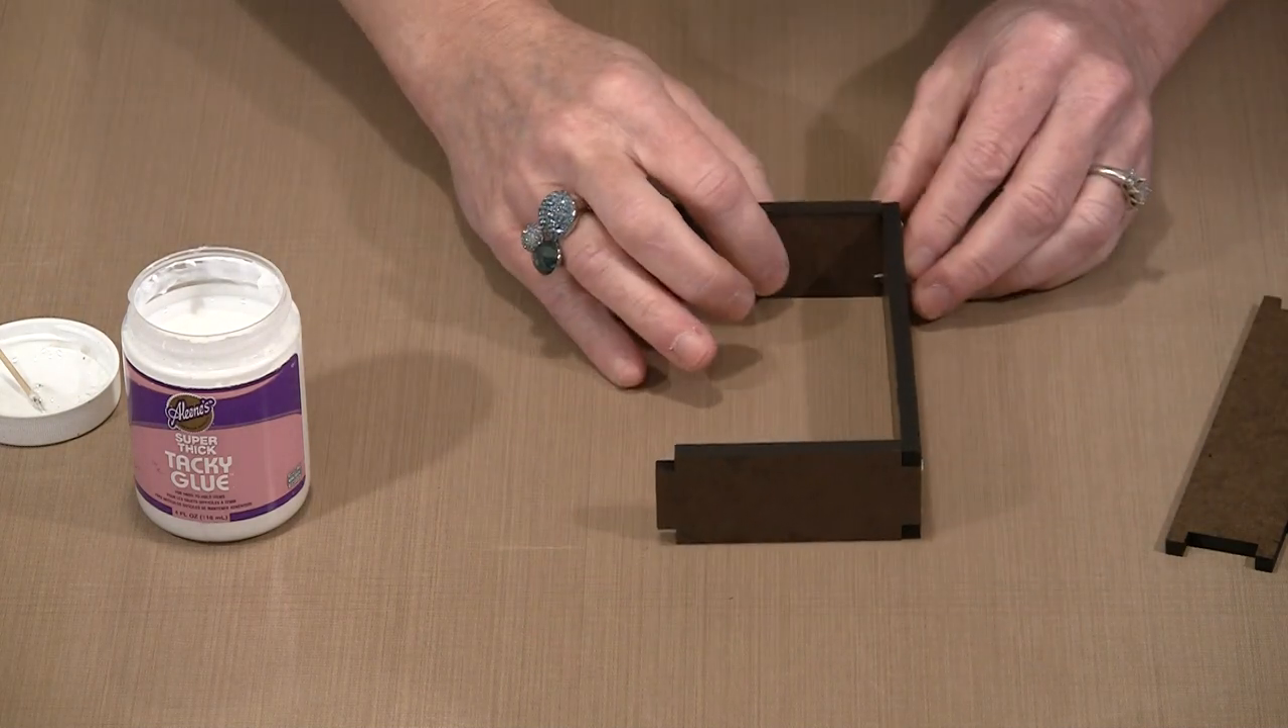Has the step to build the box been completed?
No.